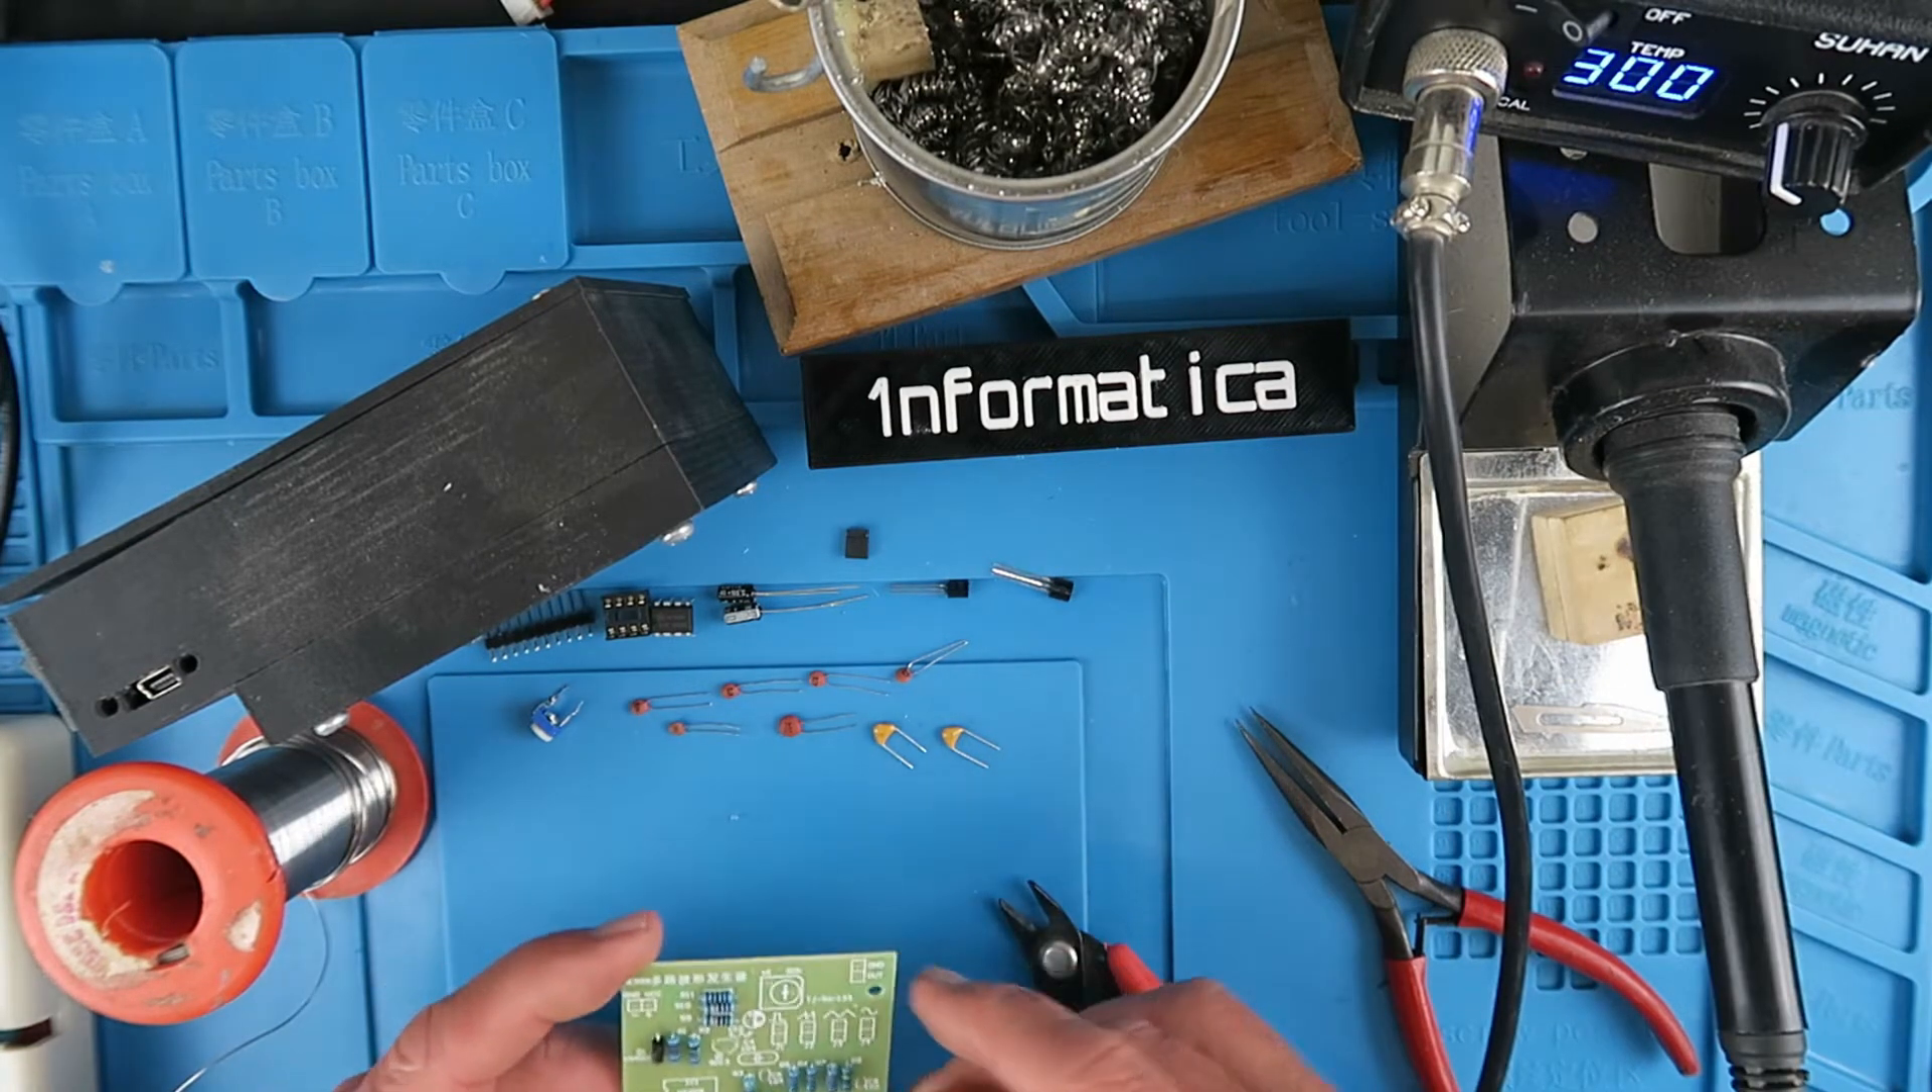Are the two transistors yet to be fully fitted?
Yes.